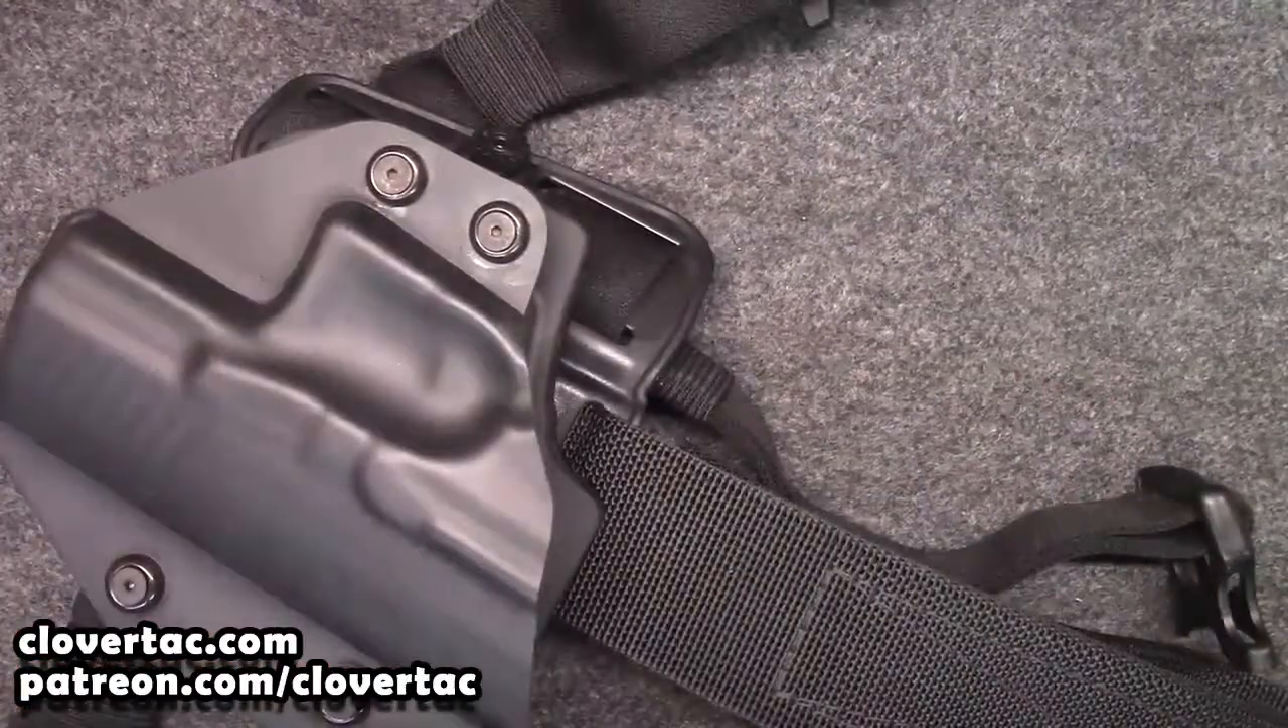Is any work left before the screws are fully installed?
No.